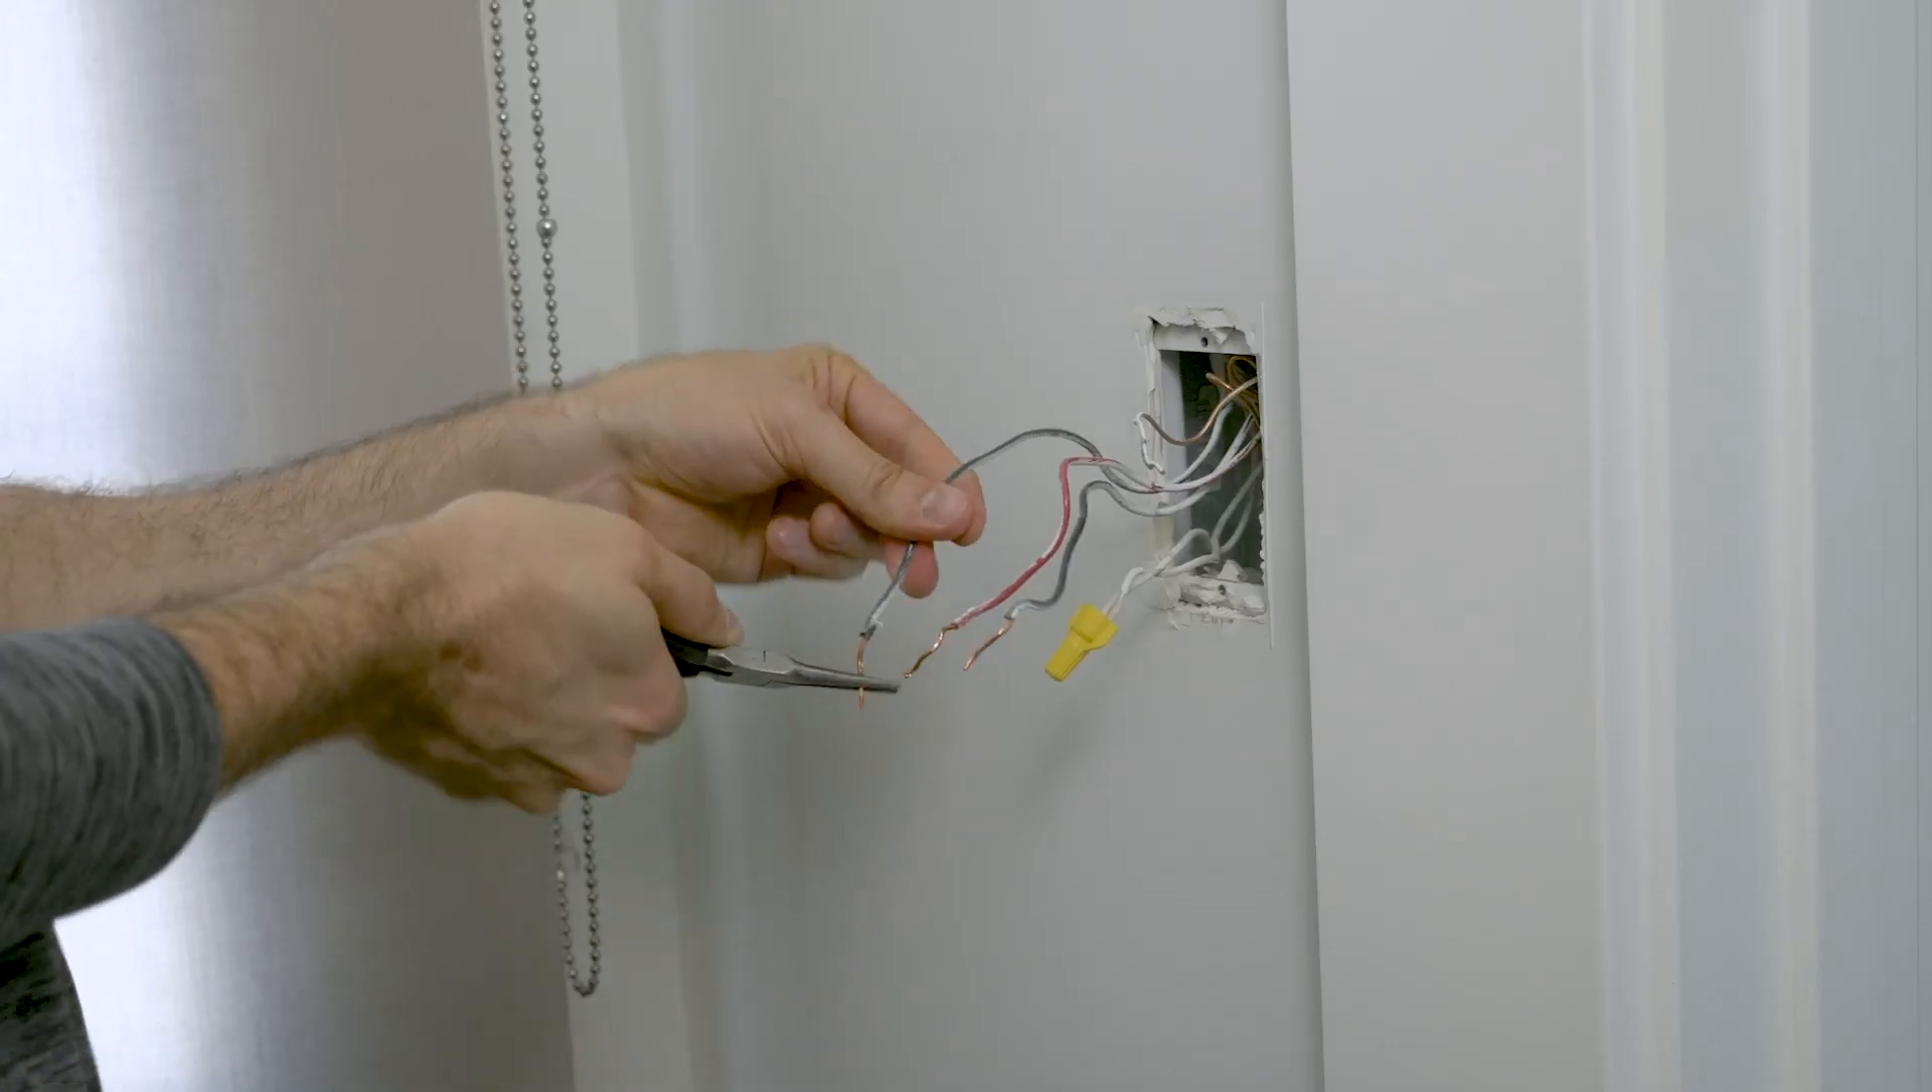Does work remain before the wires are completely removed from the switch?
No.